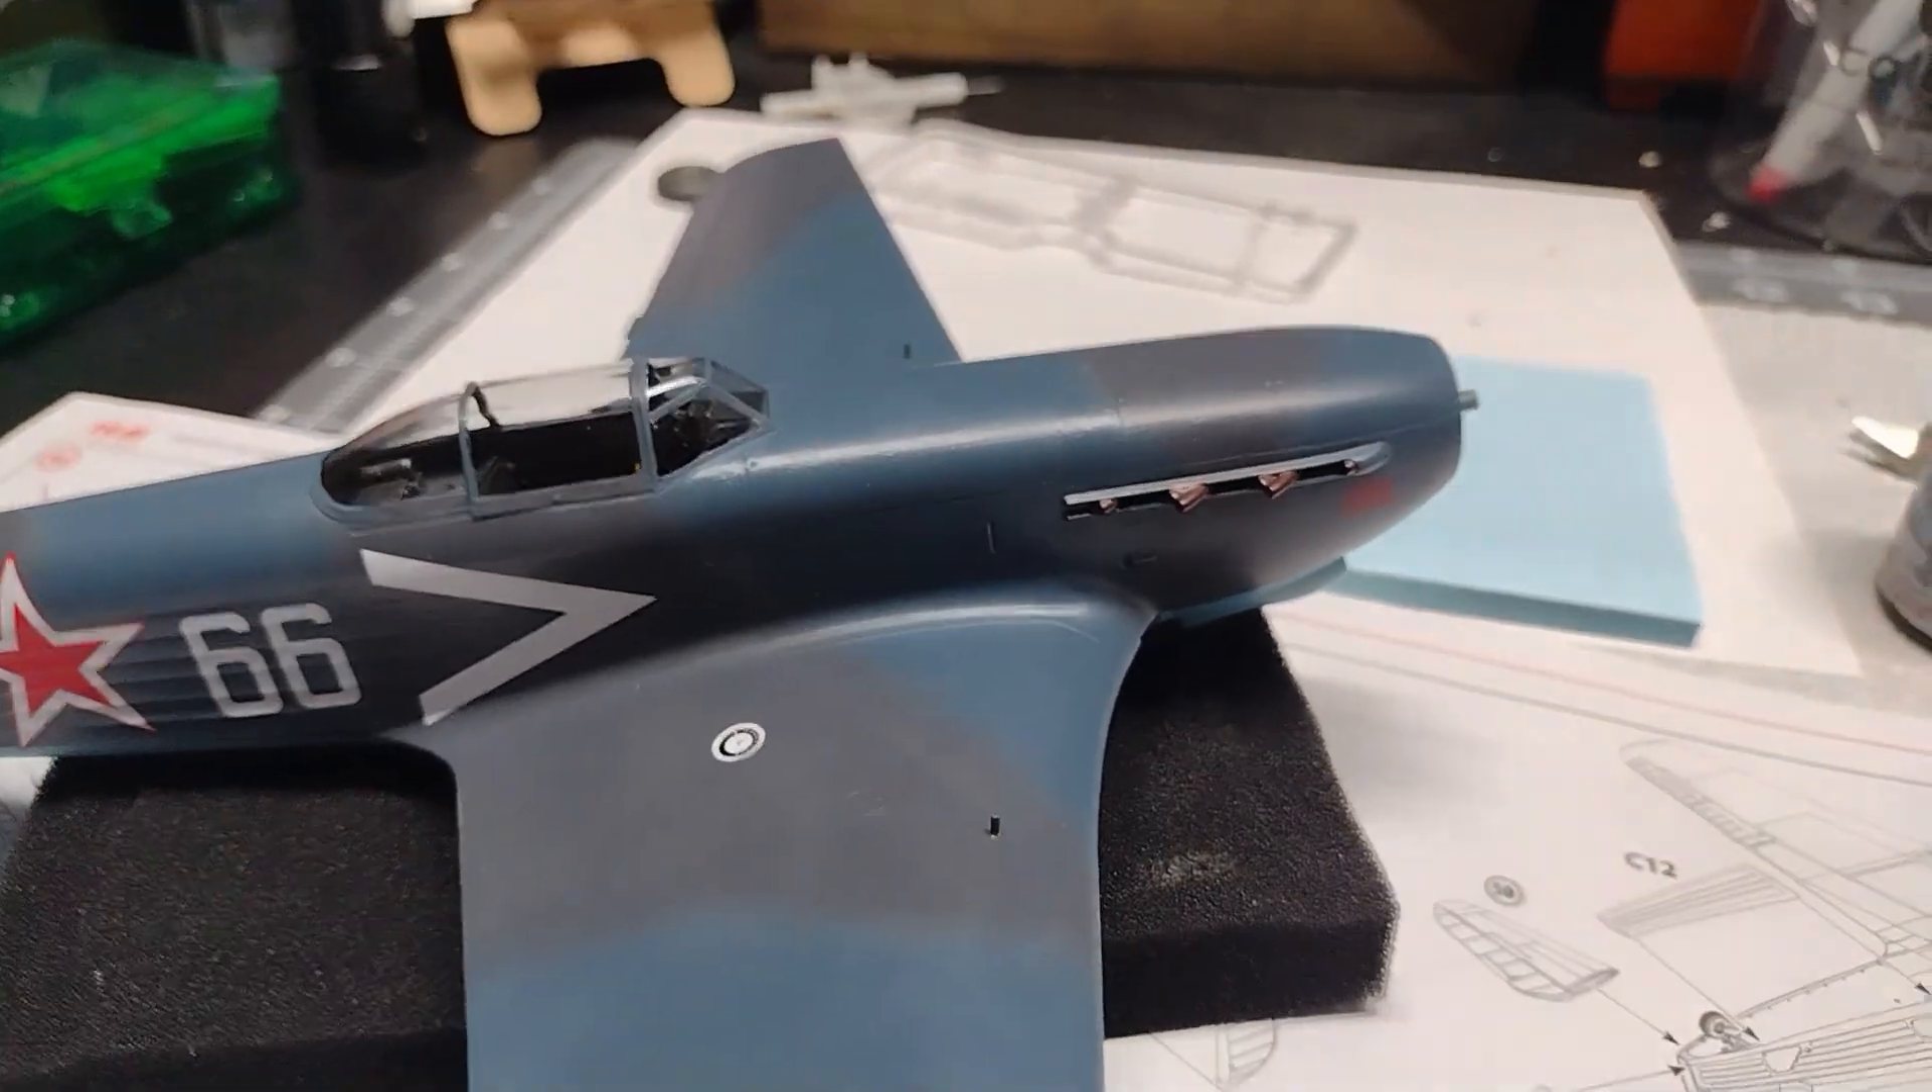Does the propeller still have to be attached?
Yes.